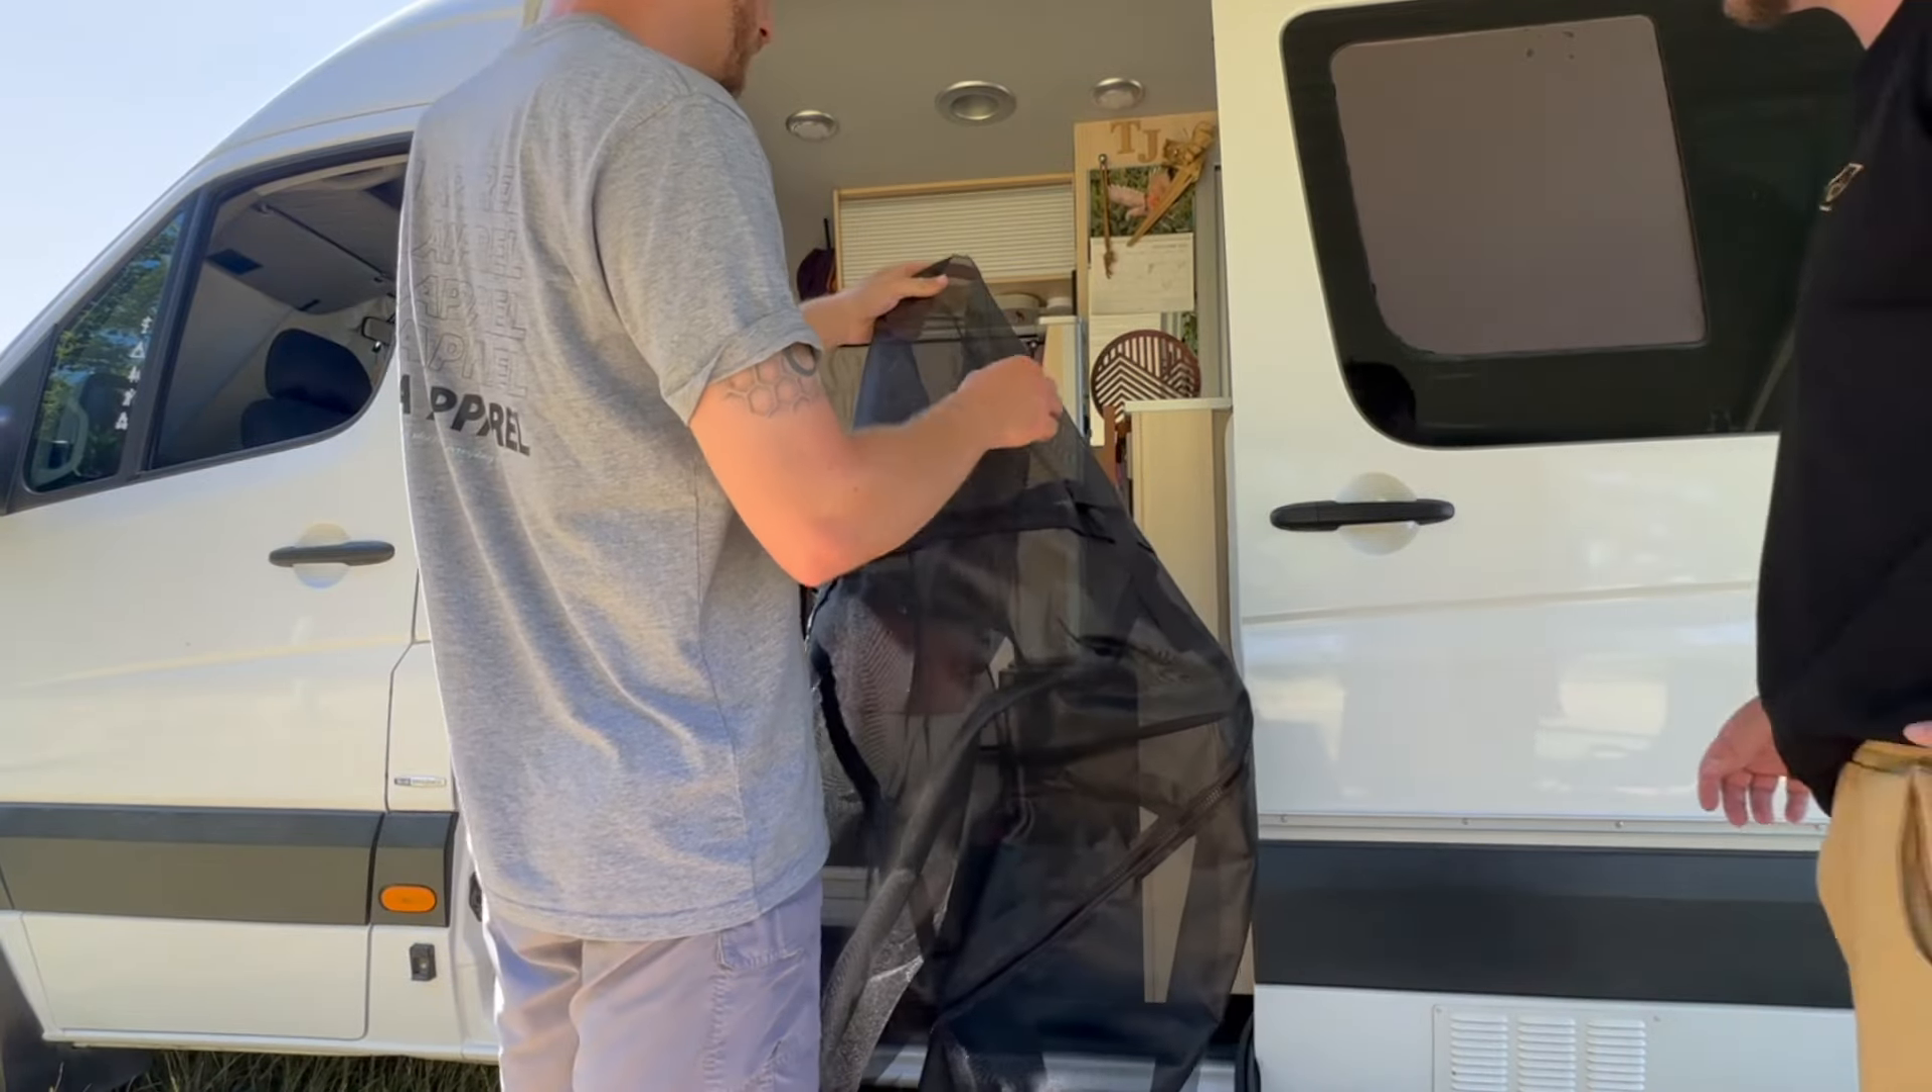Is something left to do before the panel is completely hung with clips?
Yes.